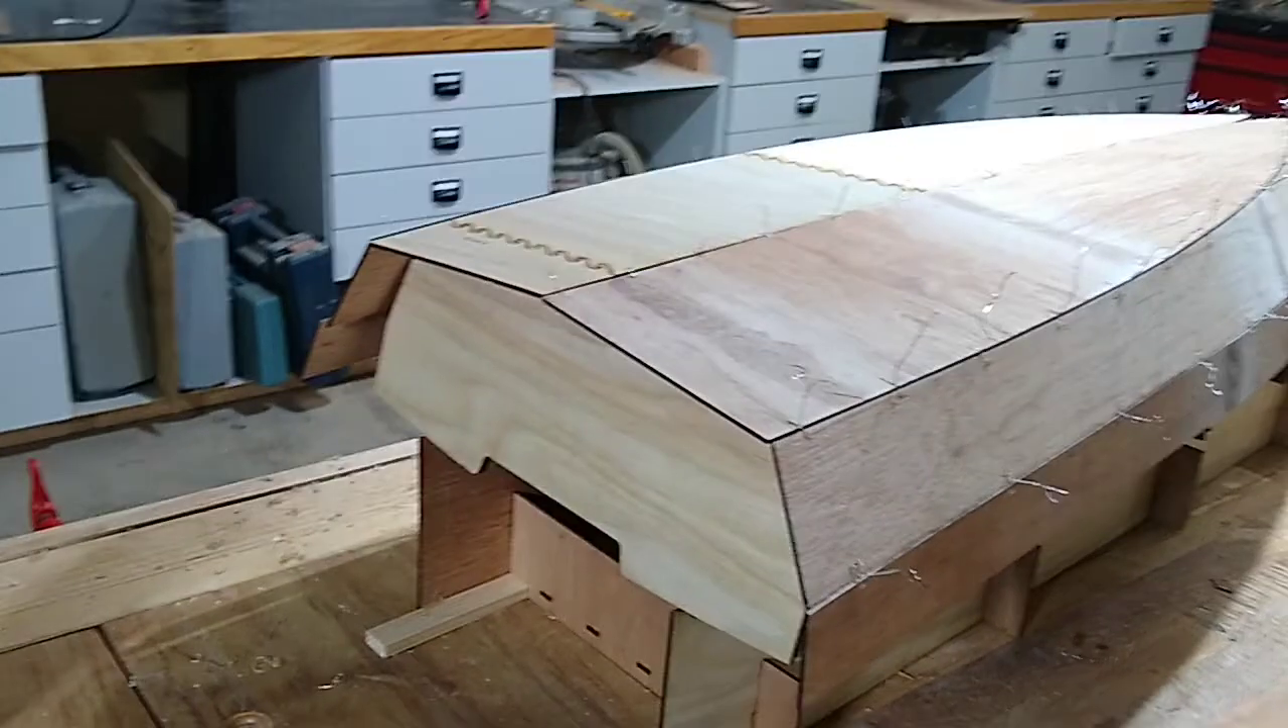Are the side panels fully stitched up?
Yes.